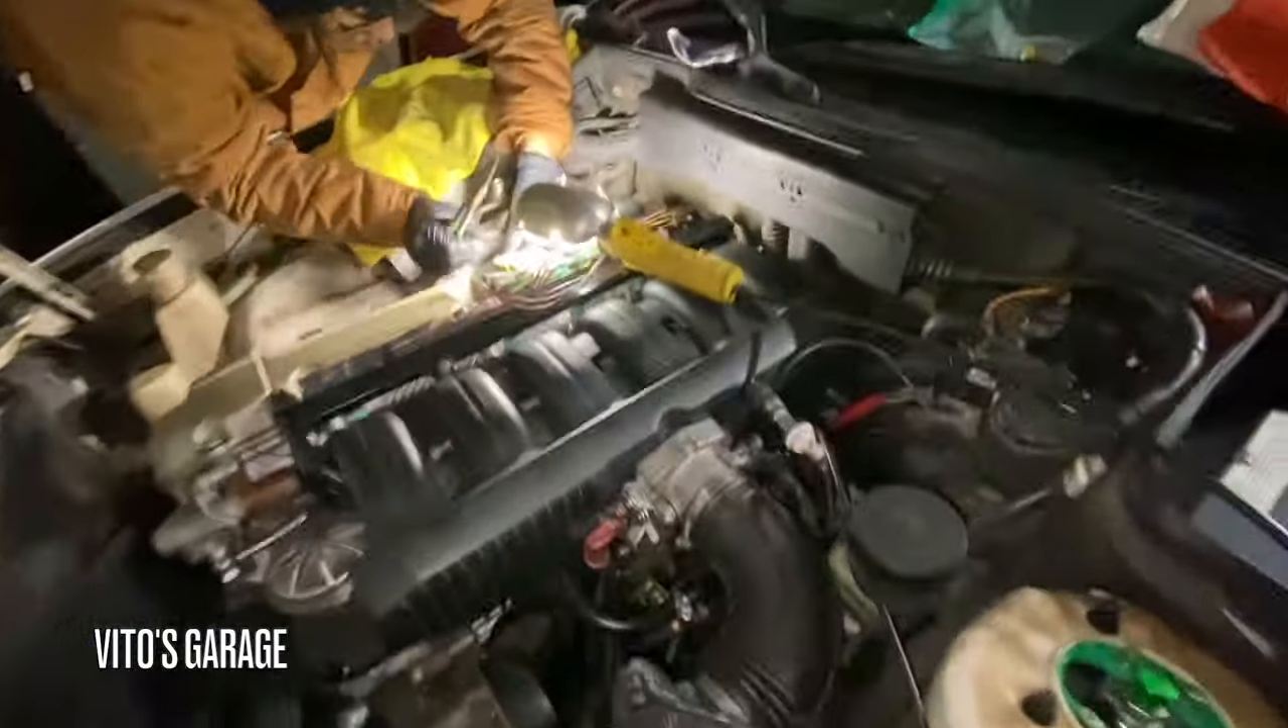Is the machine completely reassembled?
No.